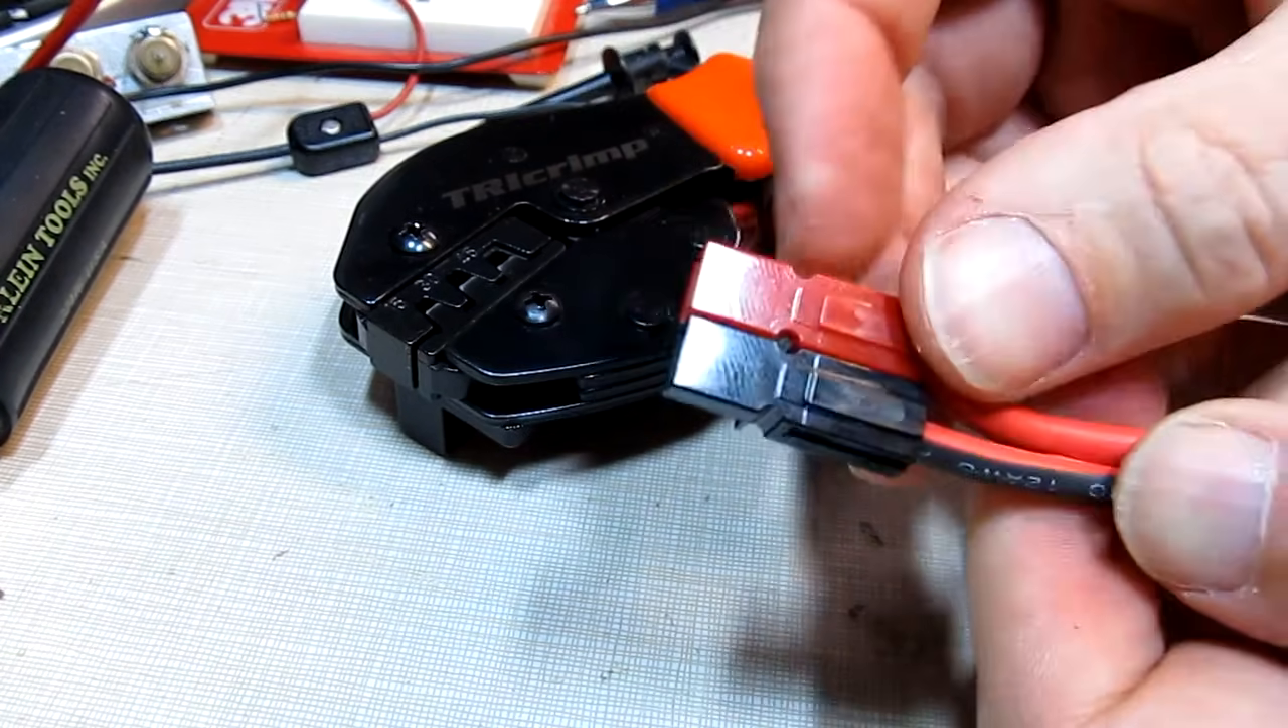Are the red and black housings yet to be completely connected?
No.